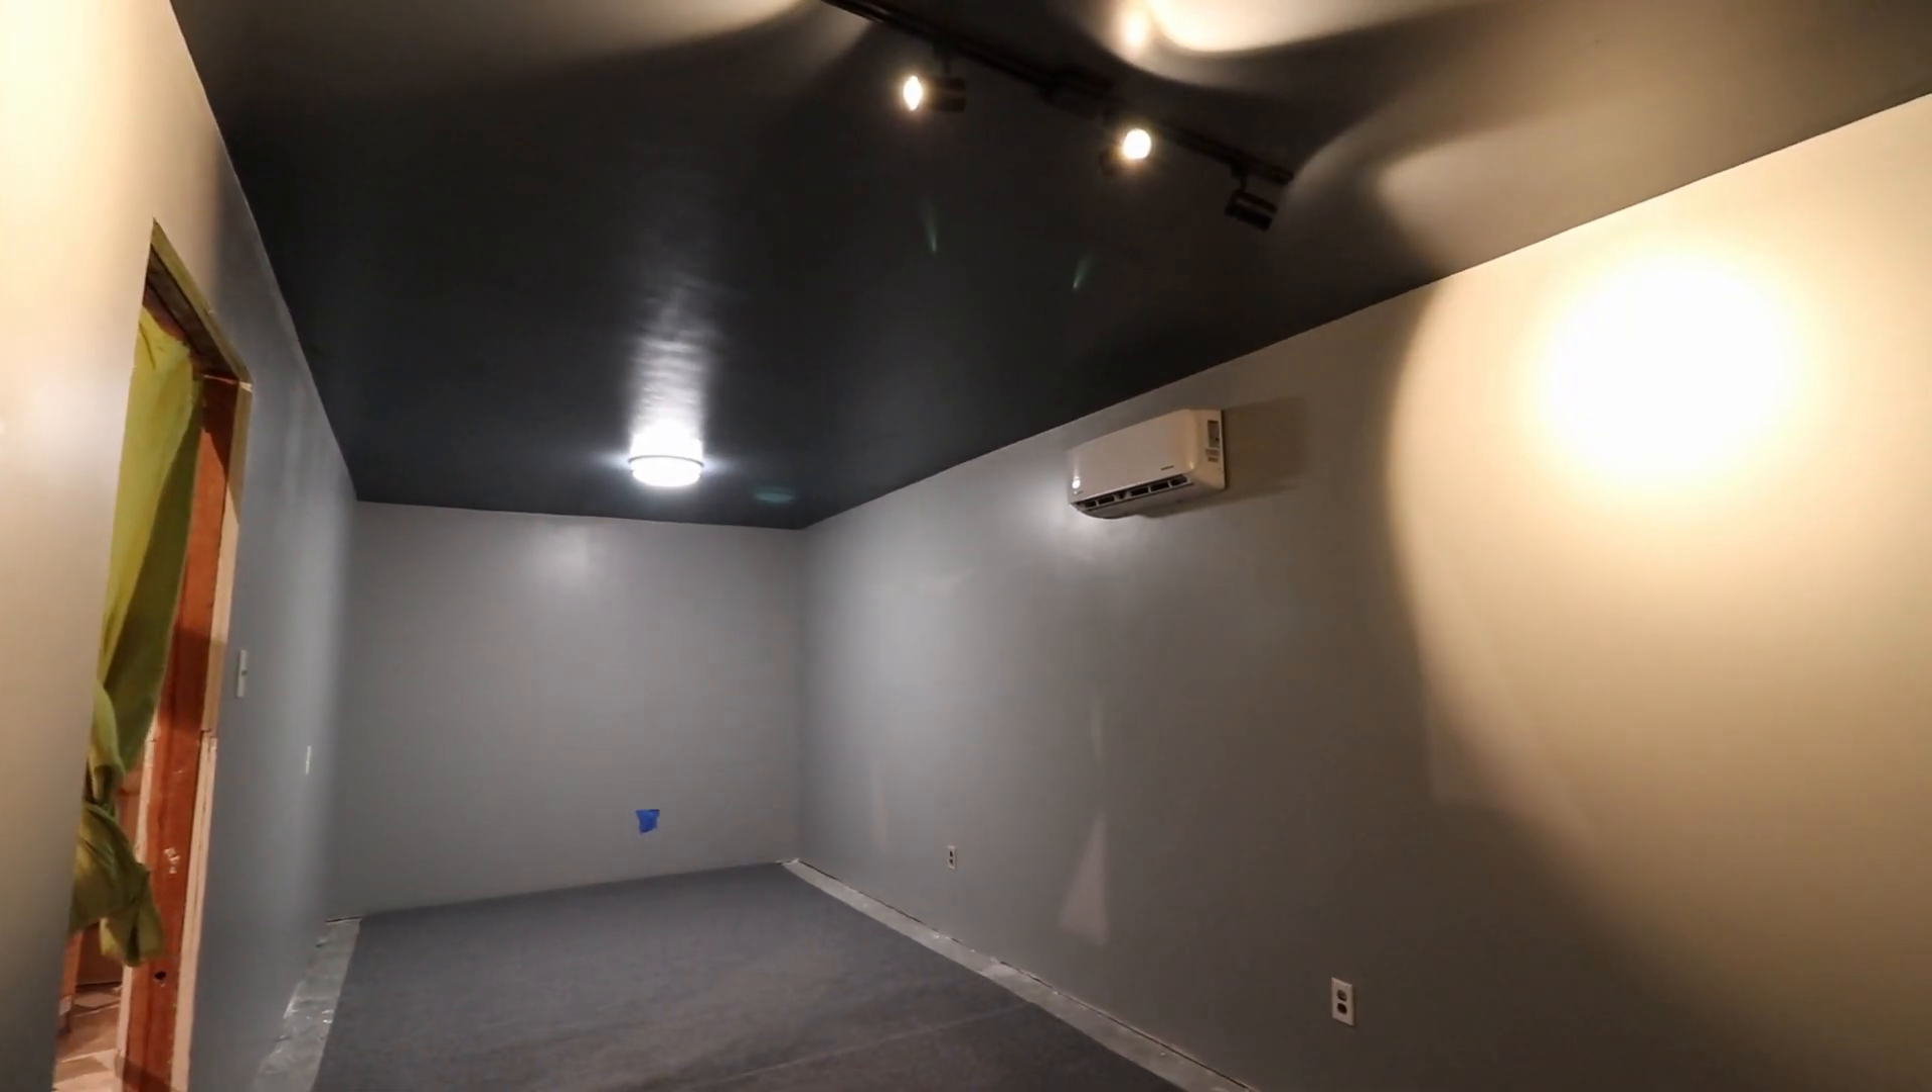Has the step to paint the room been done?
Yes.